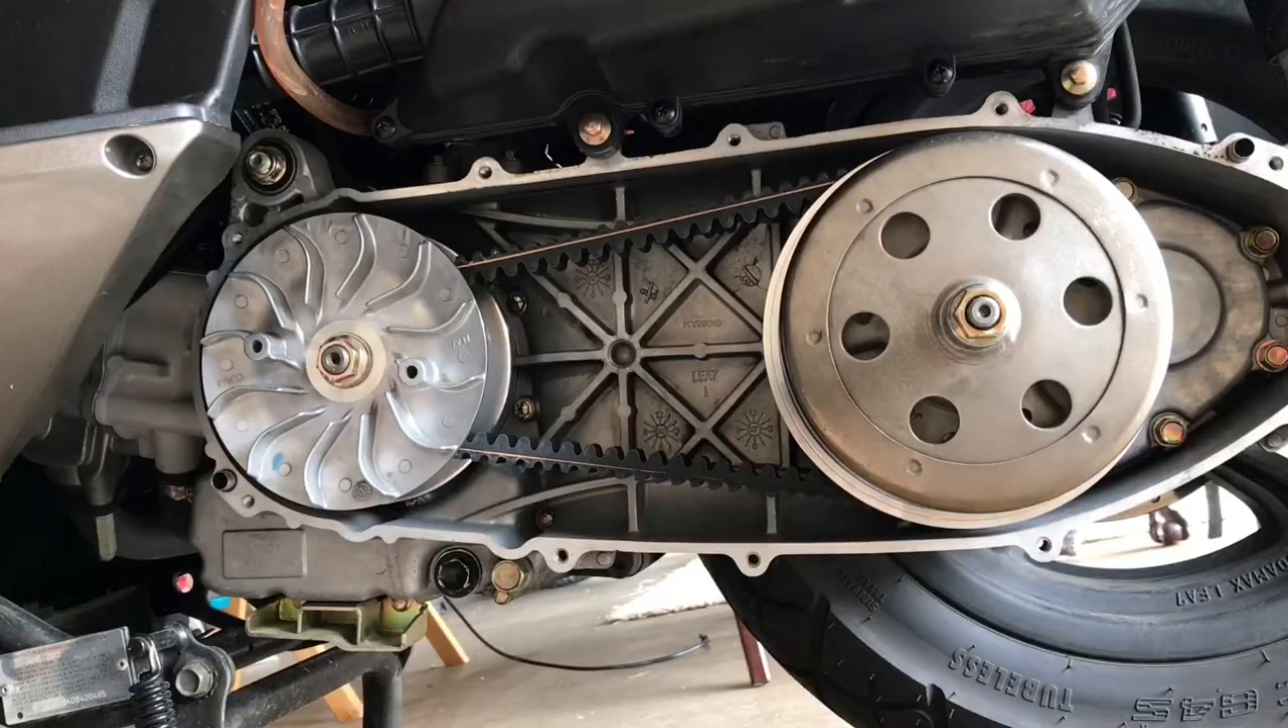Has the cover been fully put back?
No.